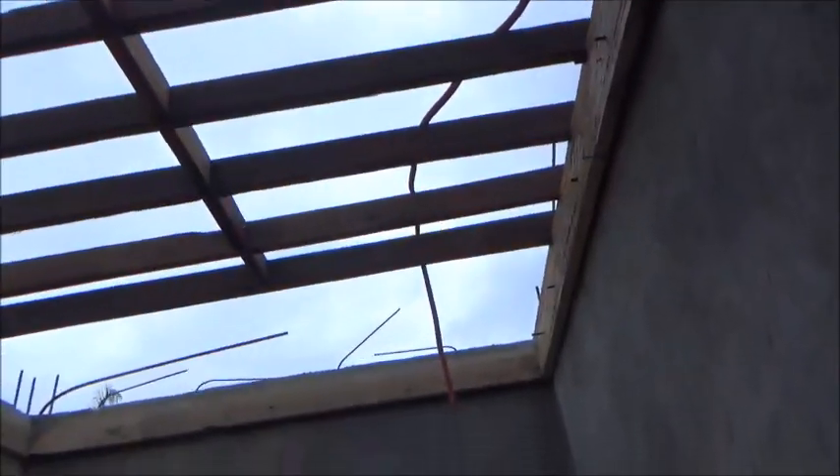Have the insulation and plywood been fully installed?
No.